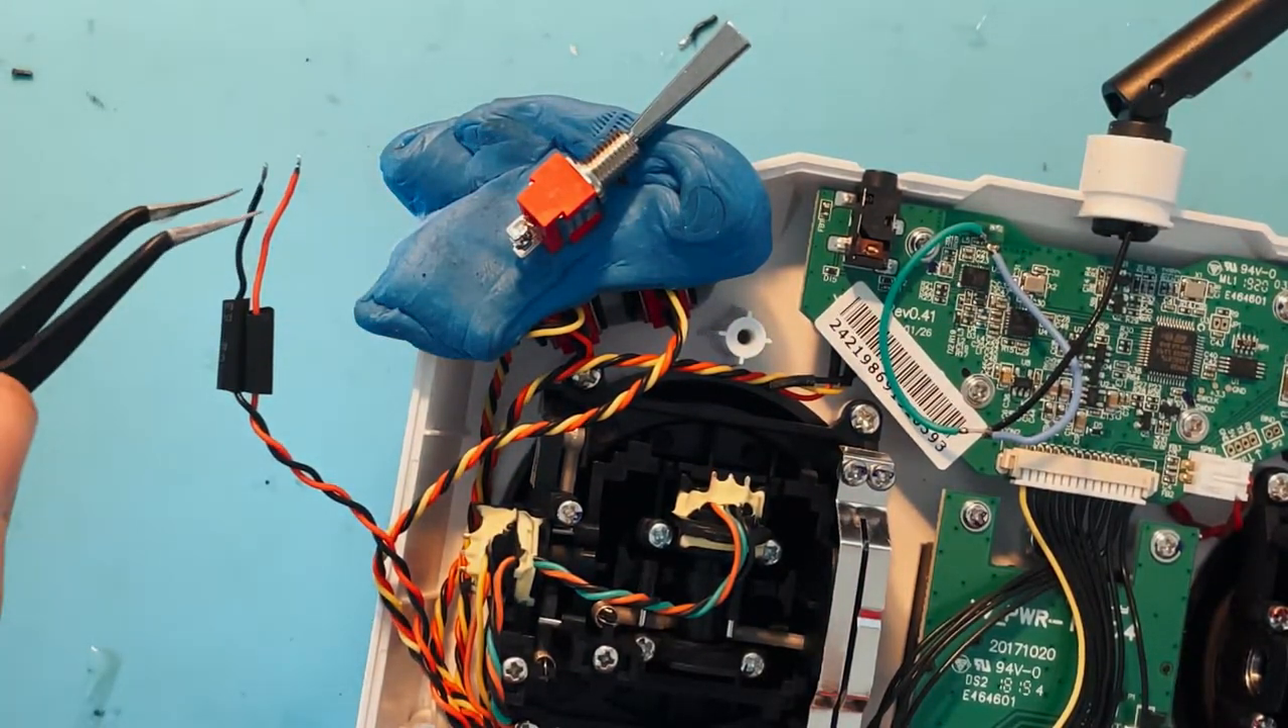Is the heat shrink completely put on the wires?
Yes.